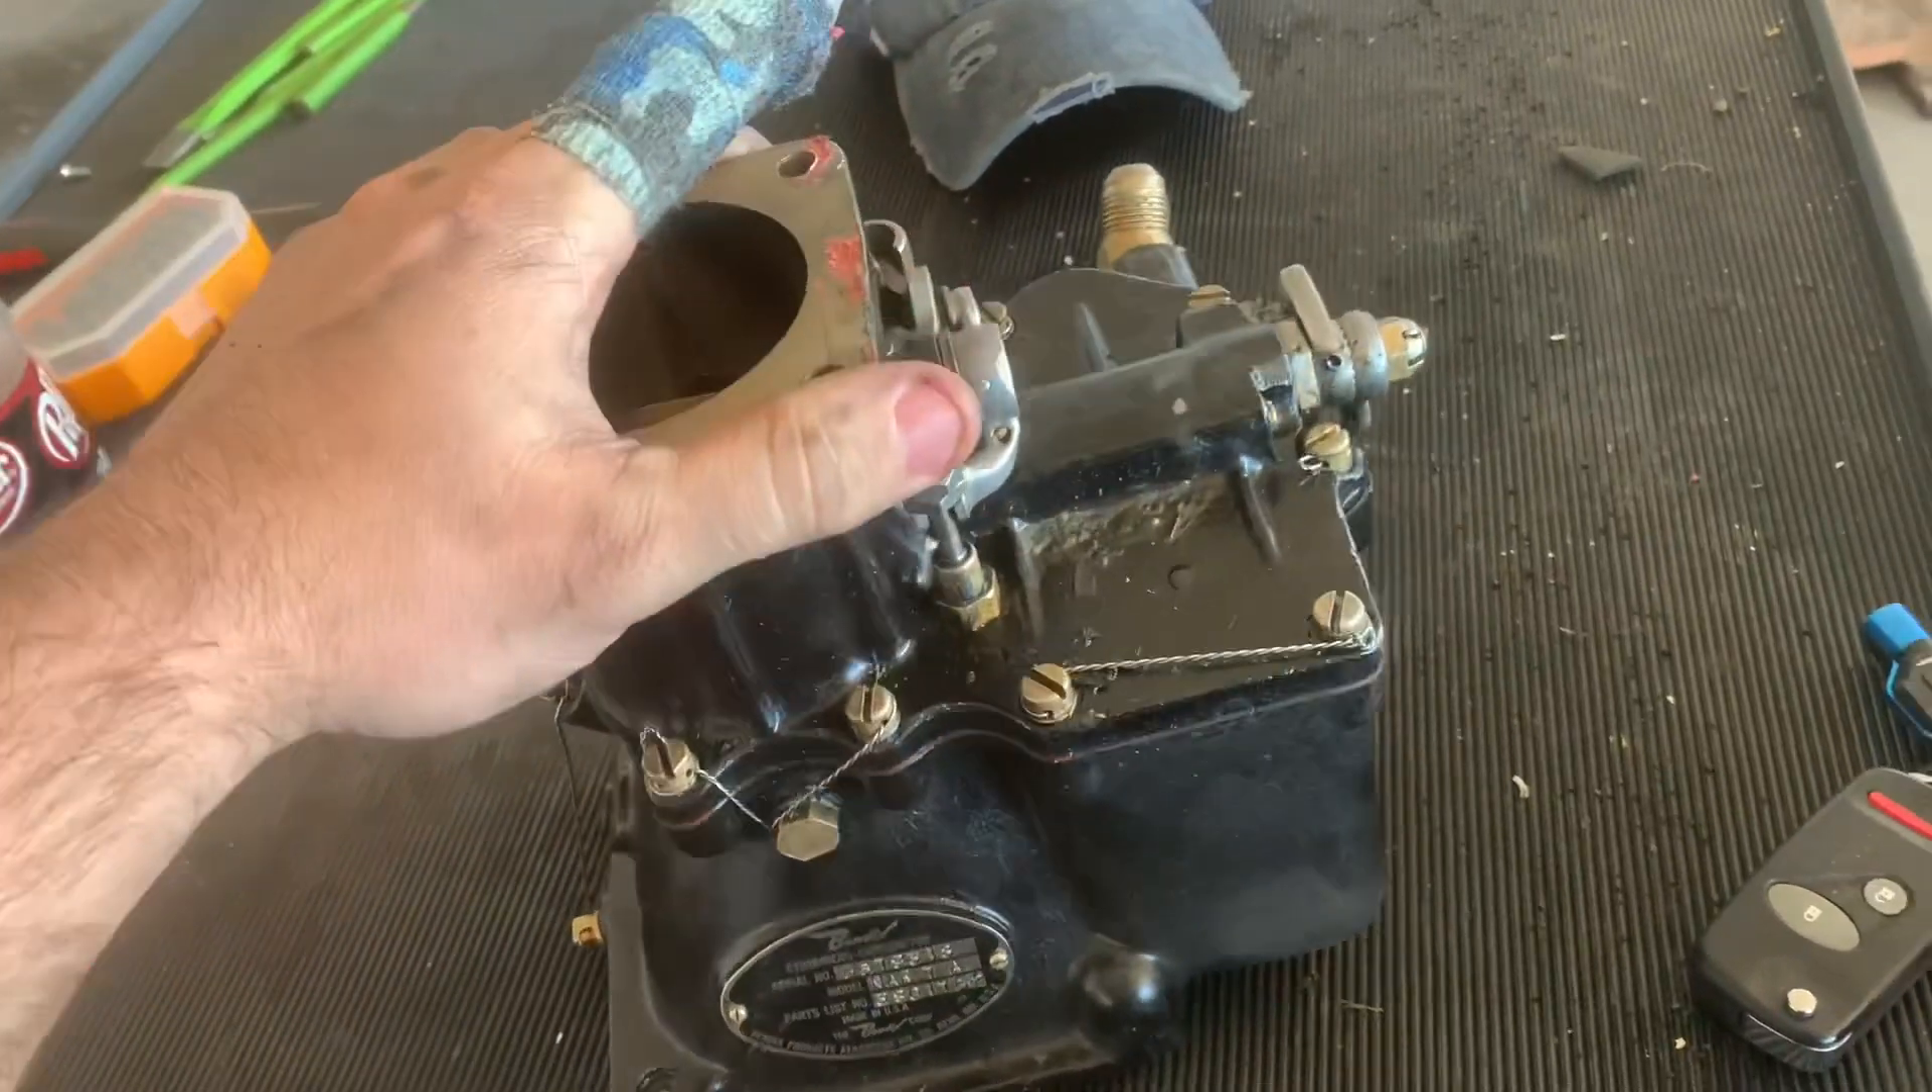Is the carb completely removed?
Yes.